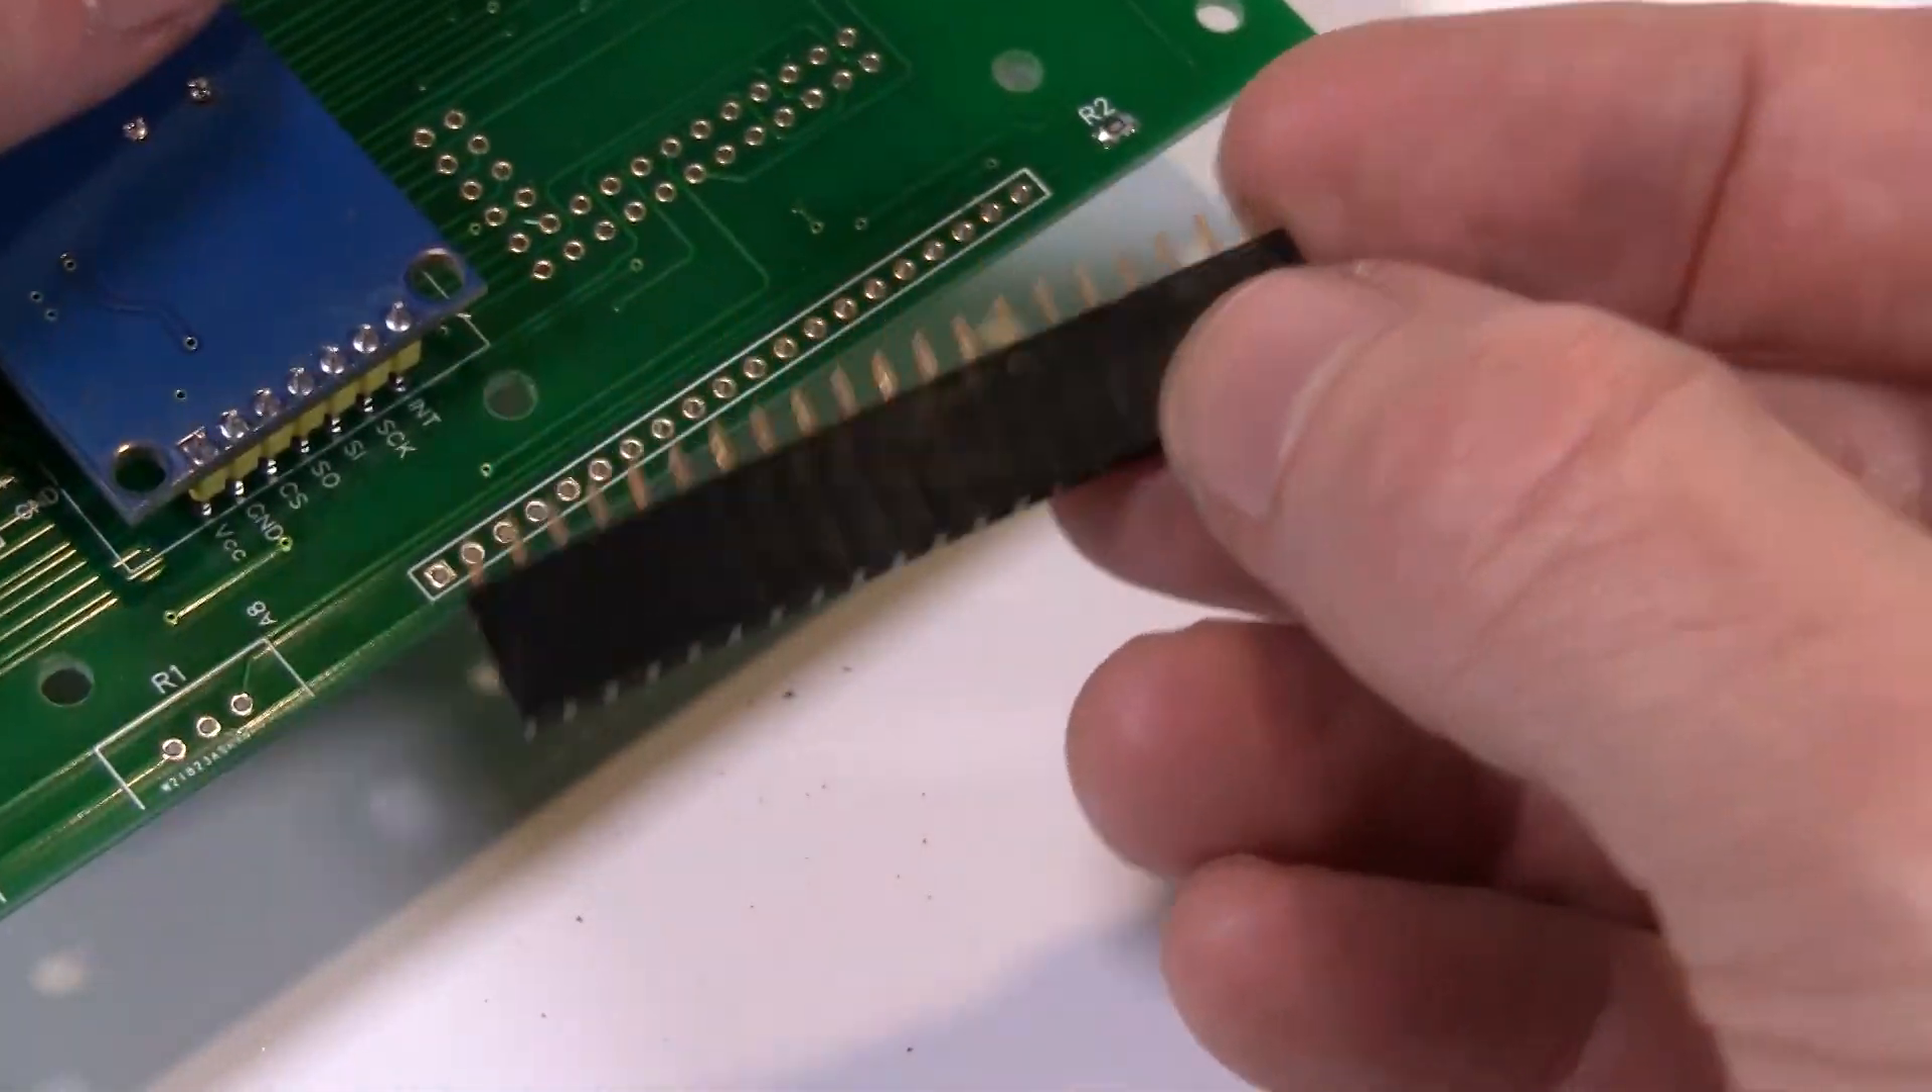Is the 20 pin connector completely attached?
No.